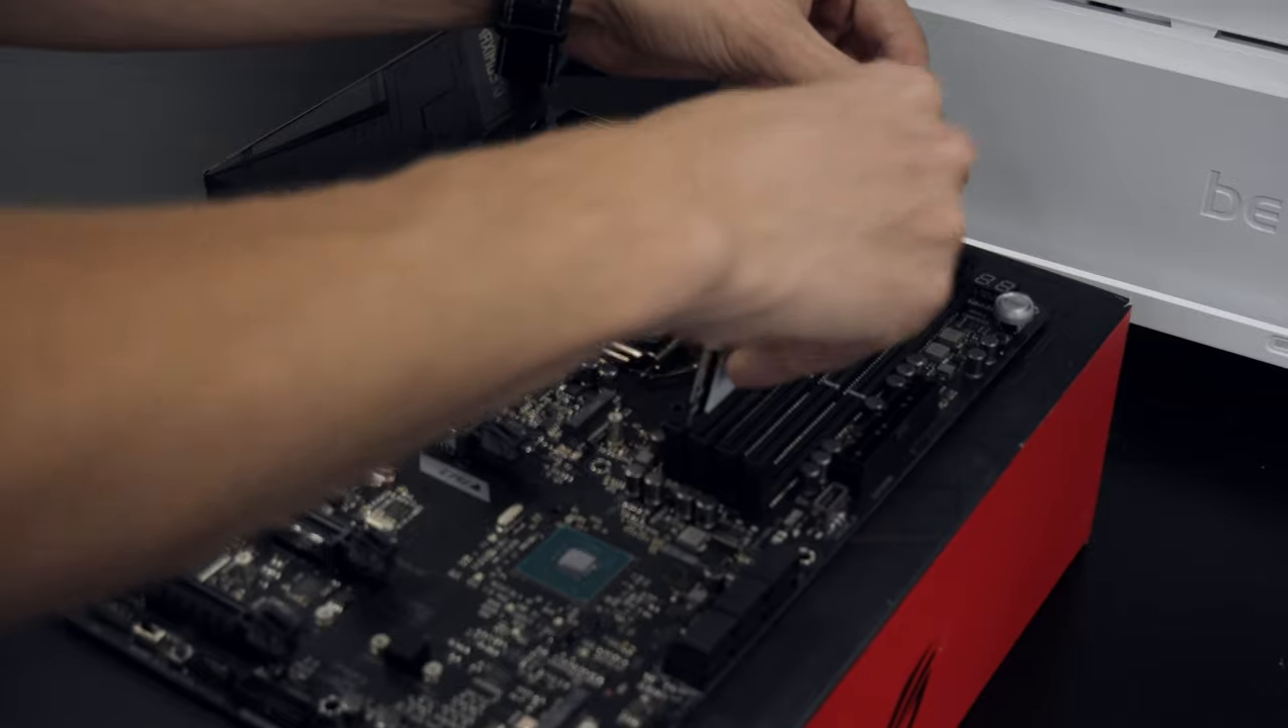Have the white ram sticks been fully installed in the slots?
No.